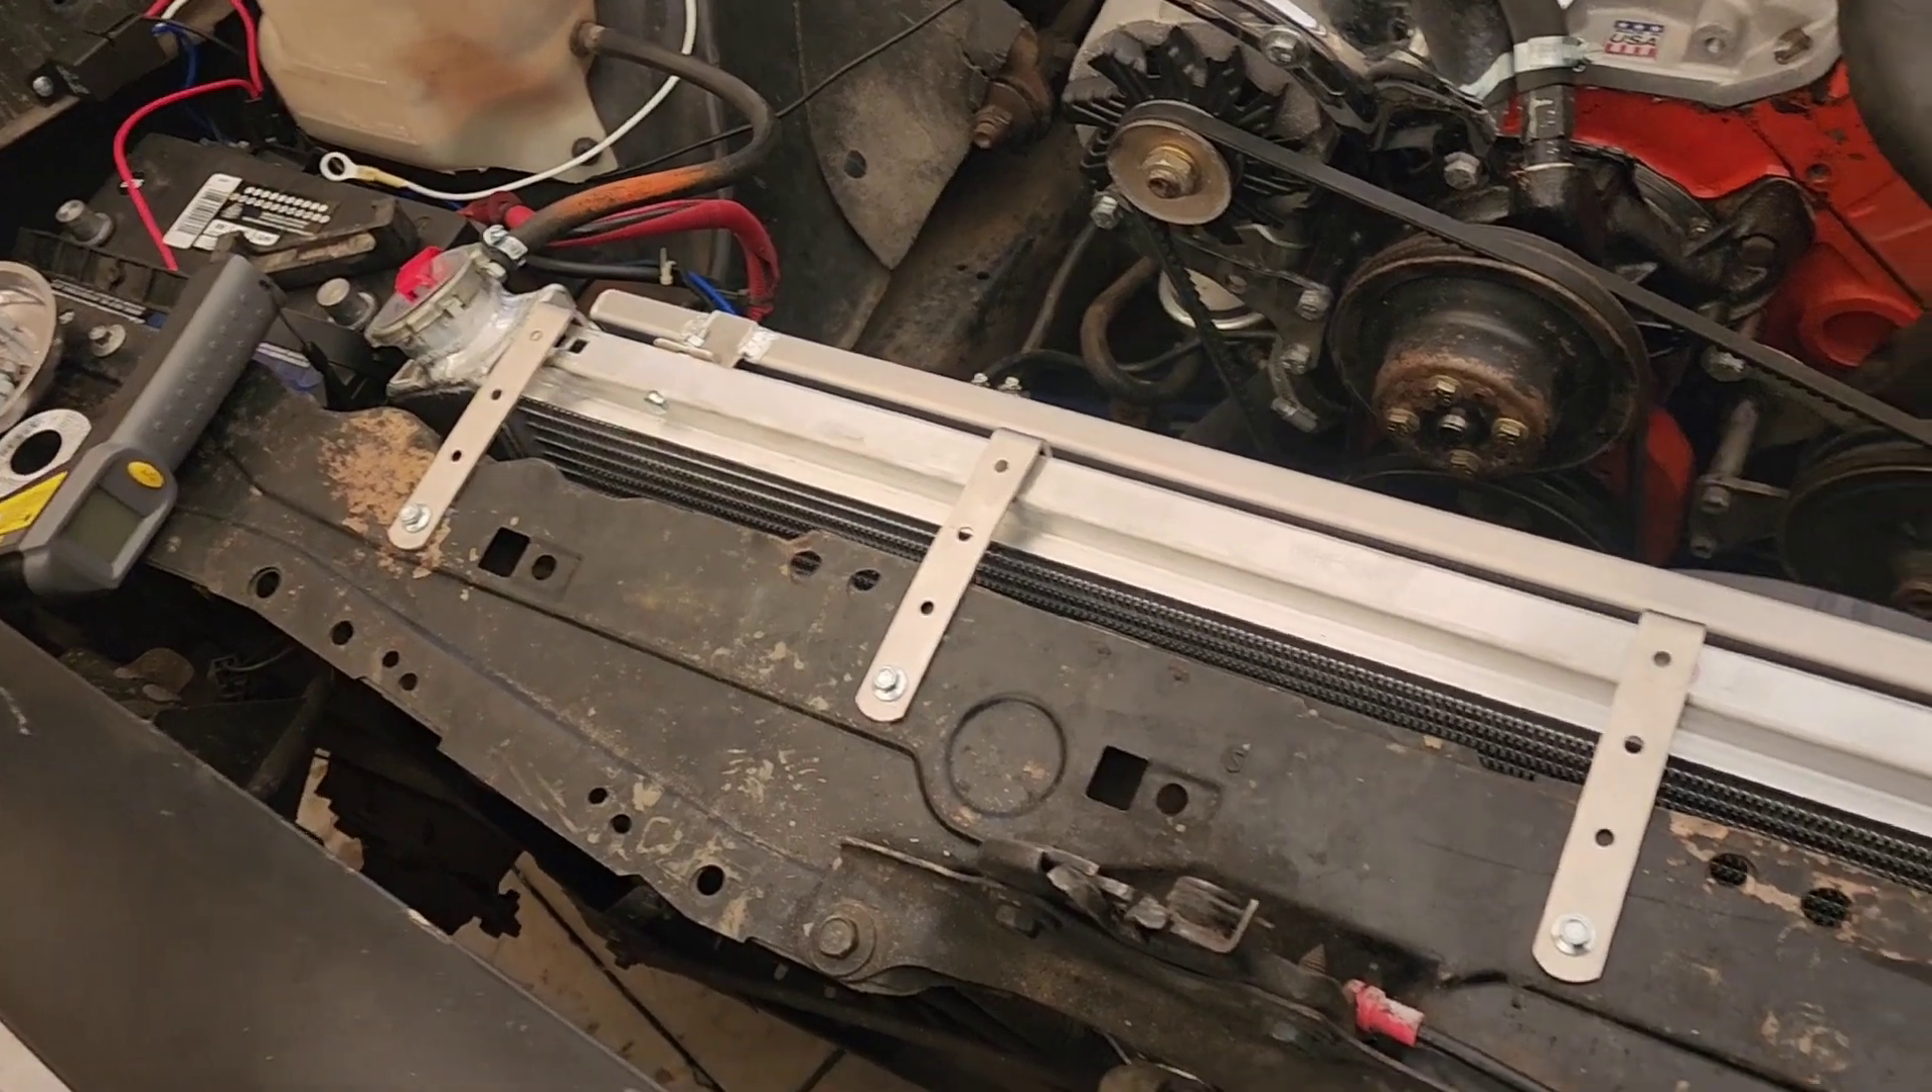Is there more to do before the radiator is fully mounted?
No.